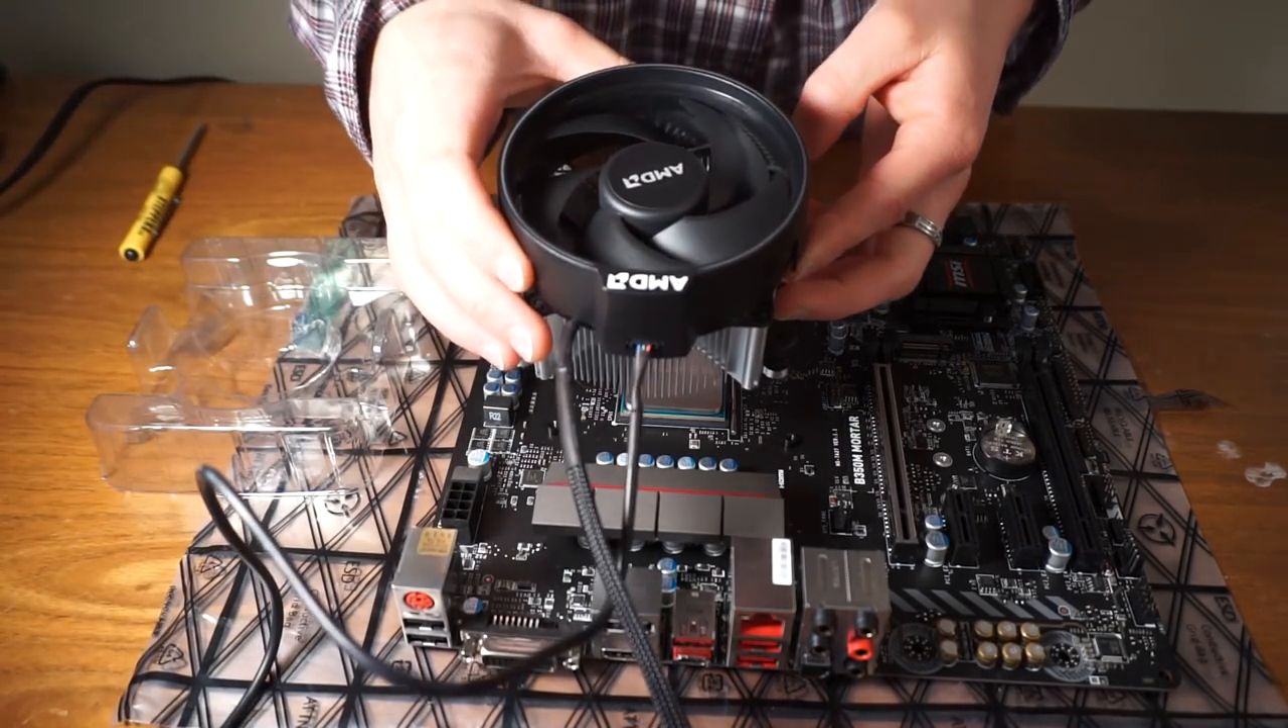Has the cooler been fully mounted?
No.